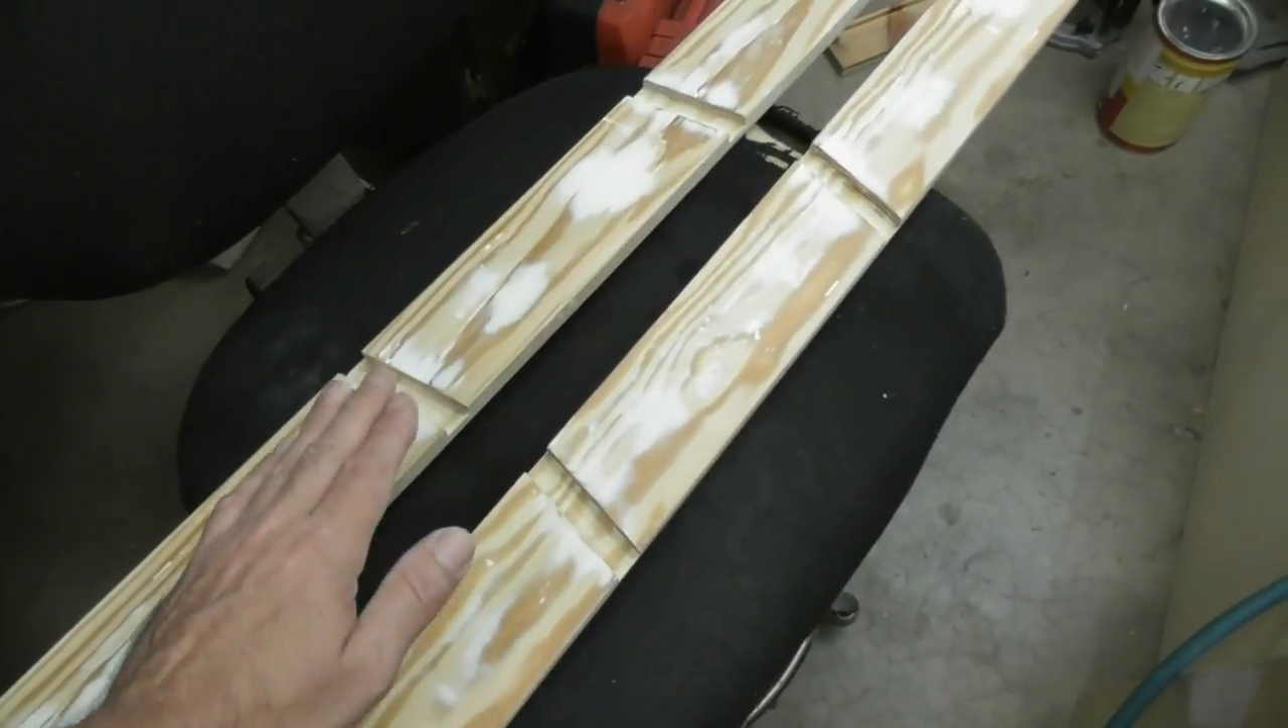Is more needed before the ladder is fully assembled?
Yes.